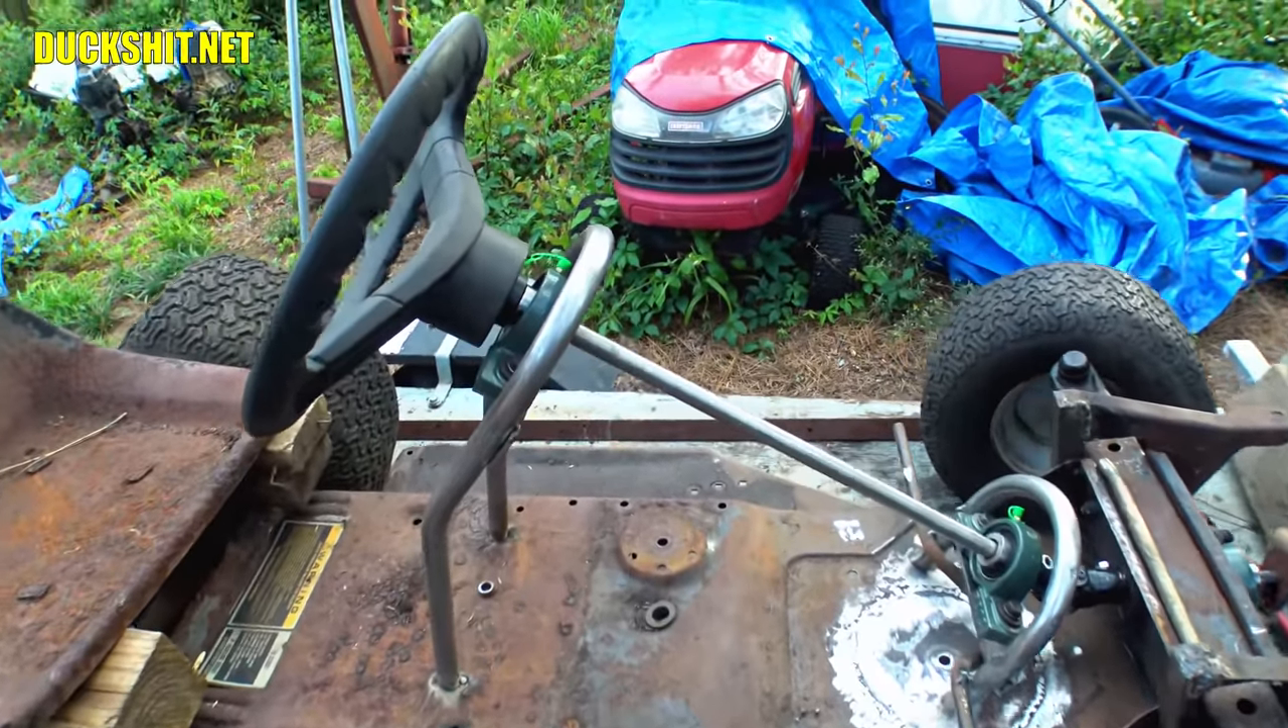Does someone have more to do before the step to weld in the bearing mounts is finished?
No.